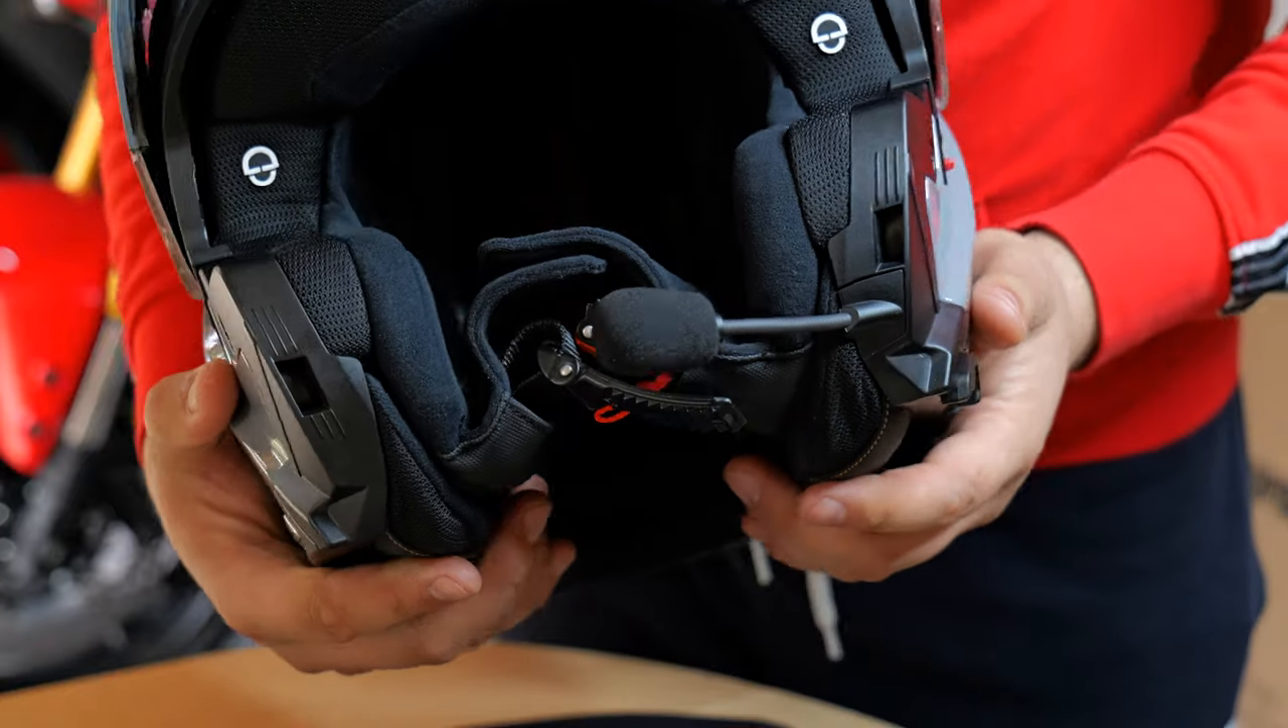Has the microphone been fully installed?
Yes.